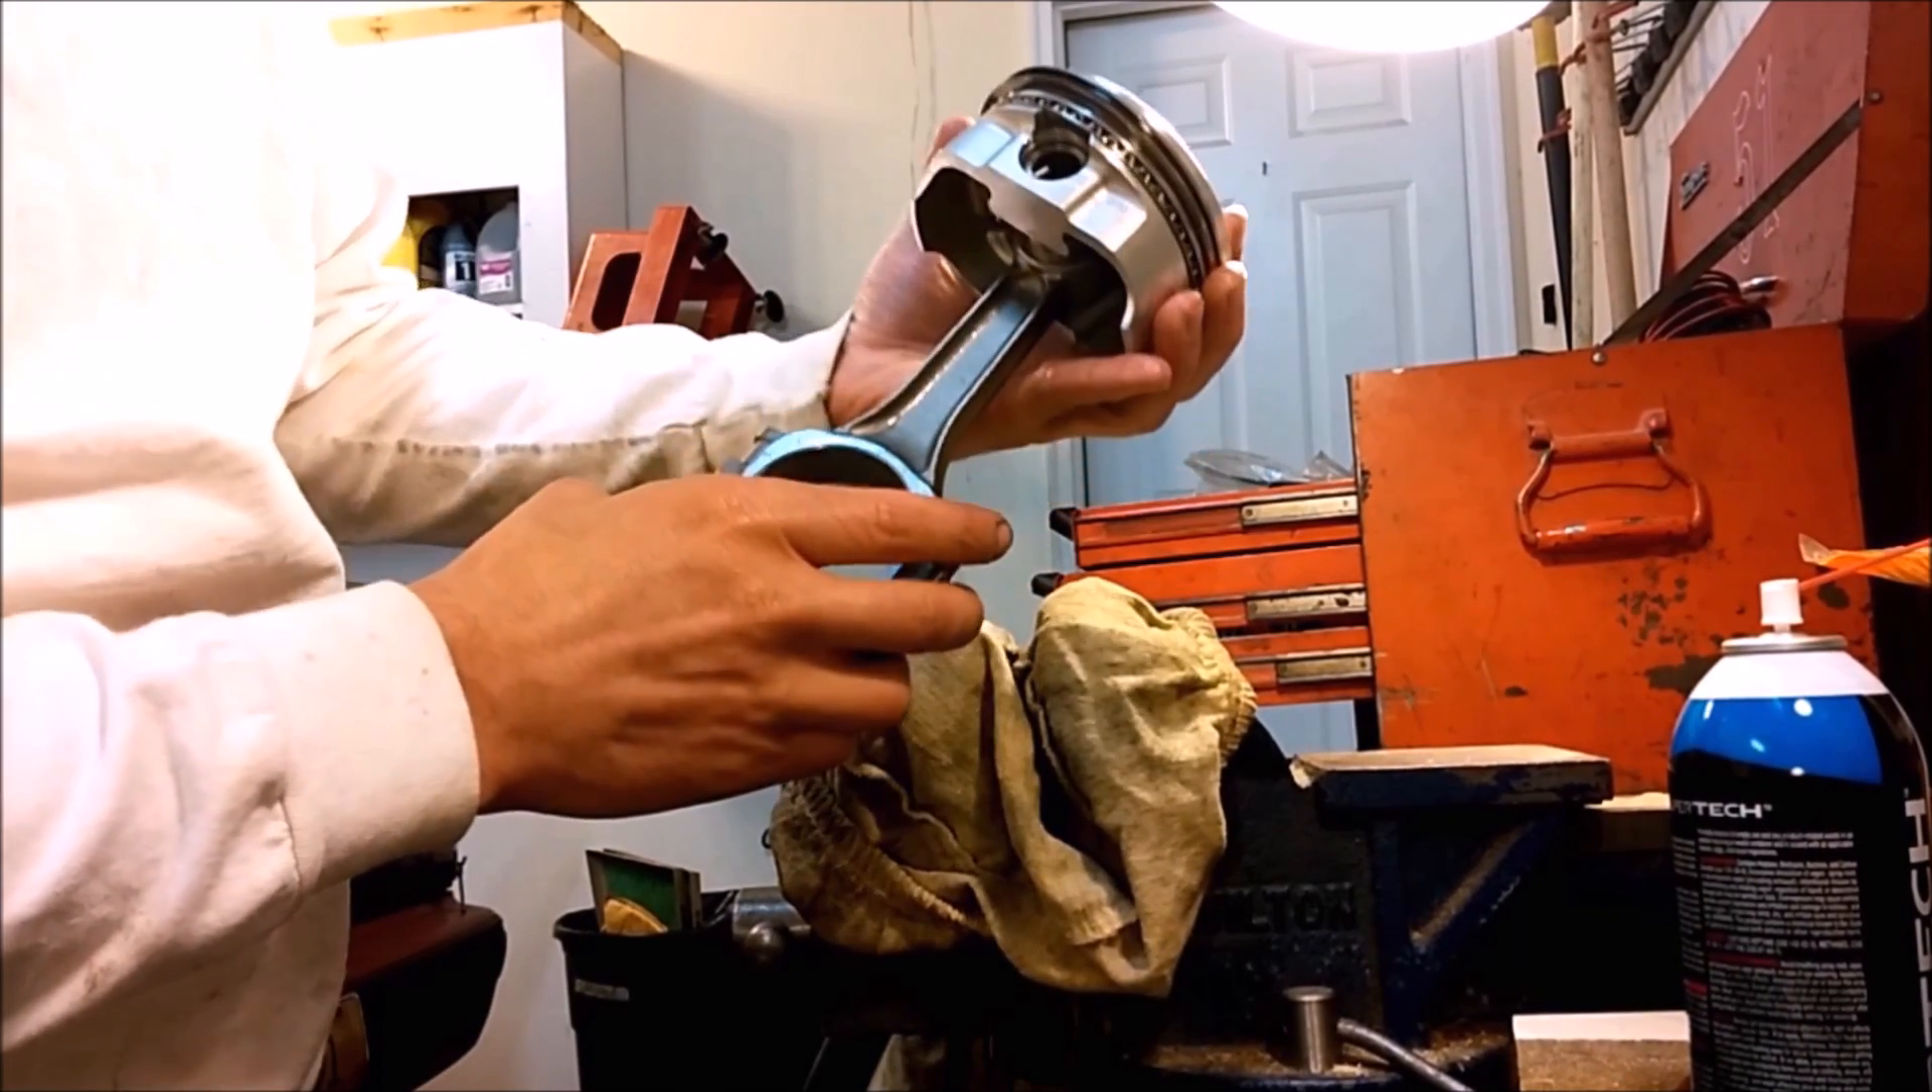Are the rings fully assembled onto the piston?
Yes.